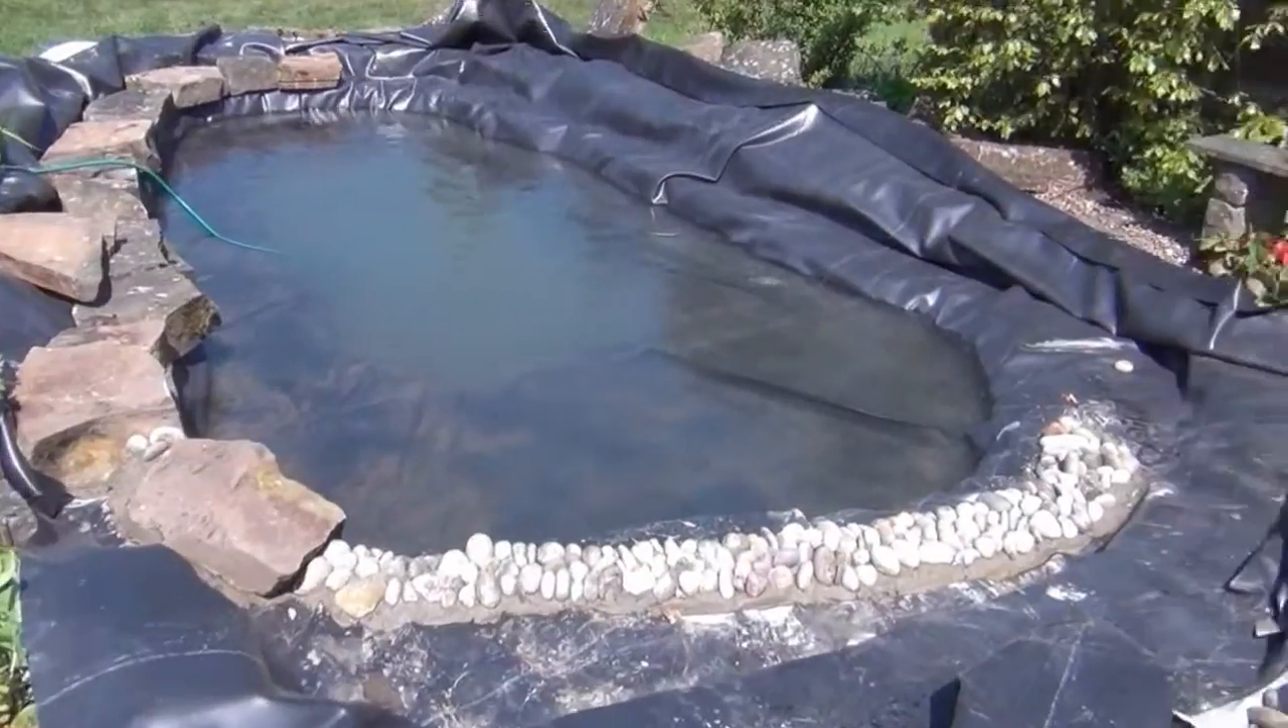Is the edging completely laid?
No.